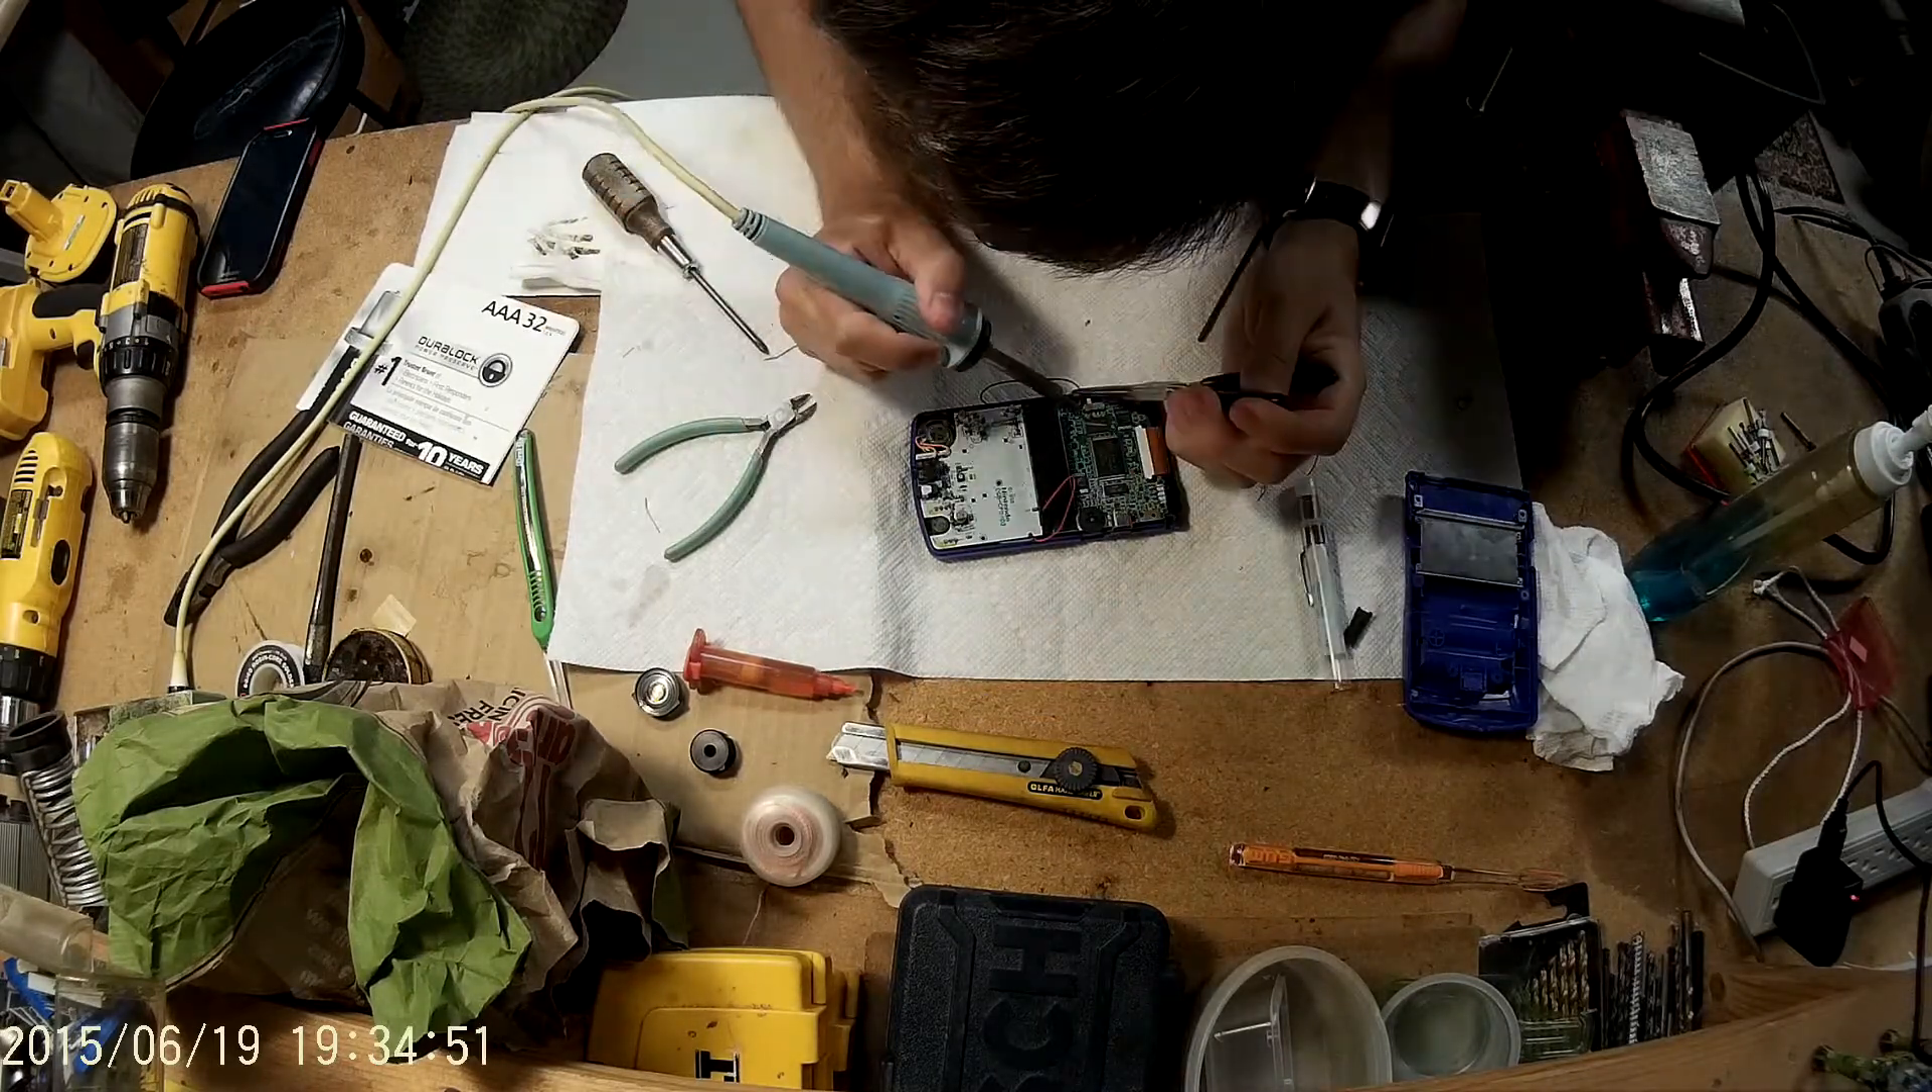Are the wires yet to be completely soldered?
Yes.